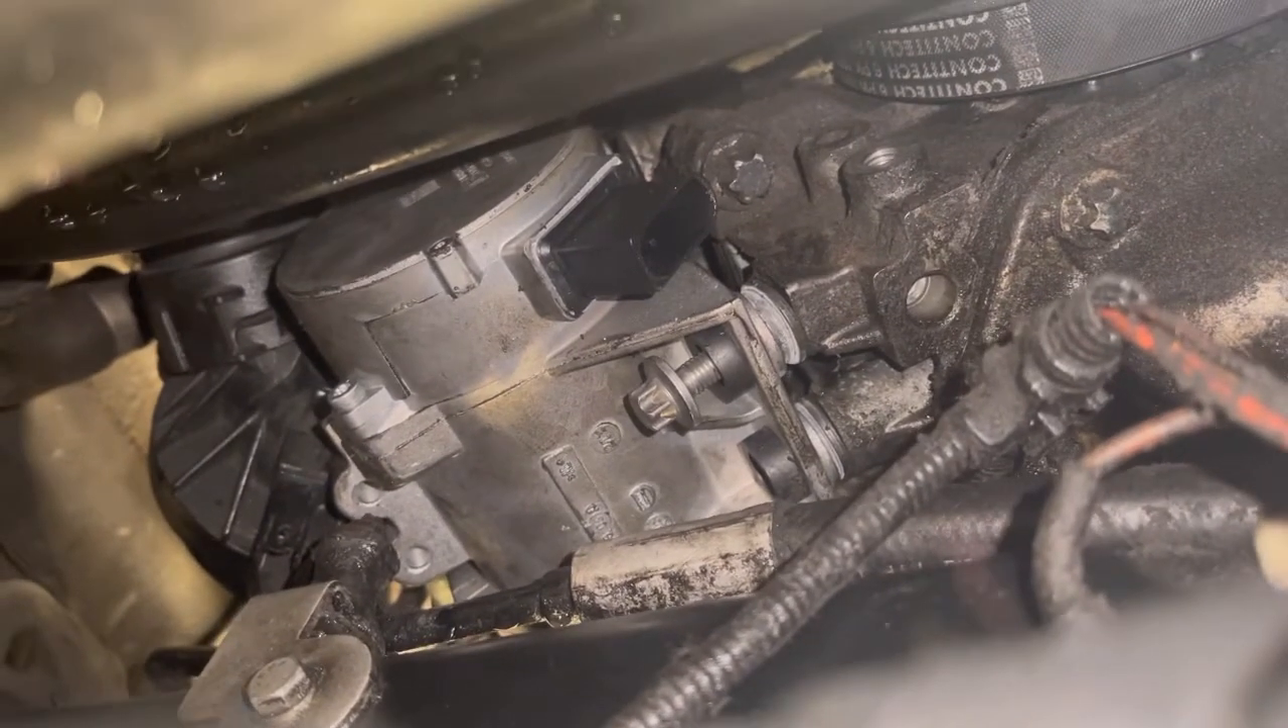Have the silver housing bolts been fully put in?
No.